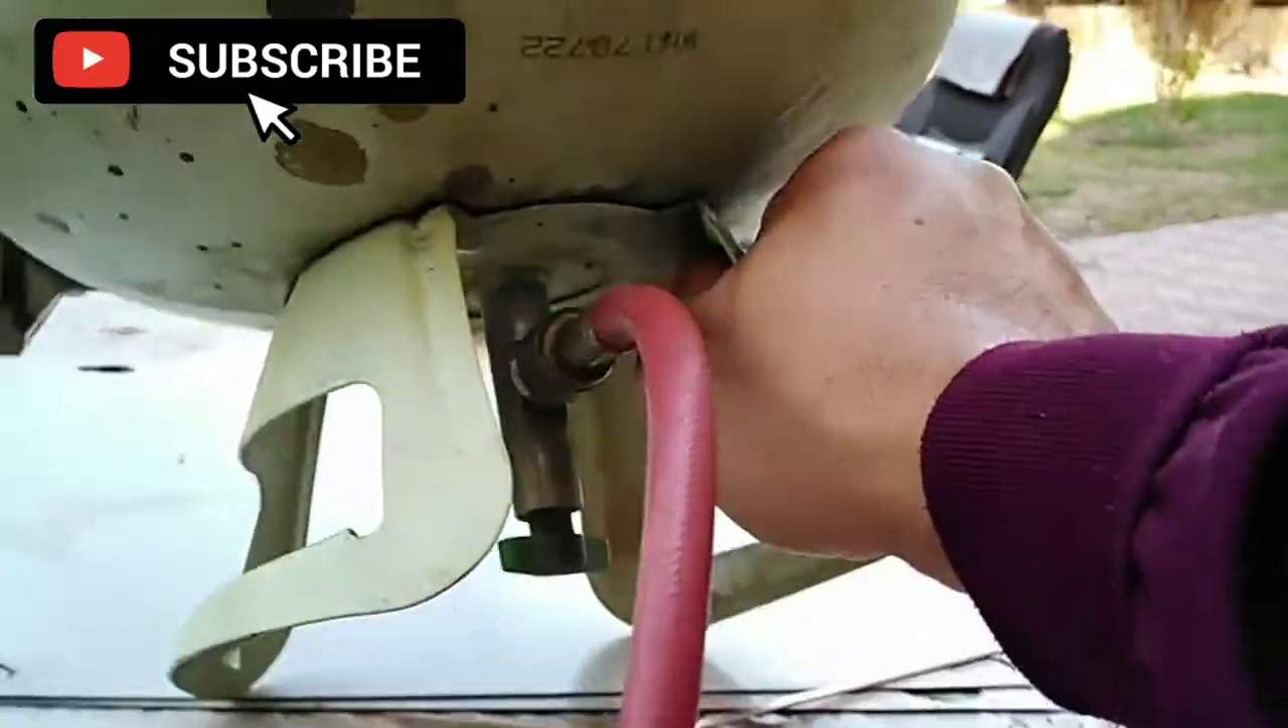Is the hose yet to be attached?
No.